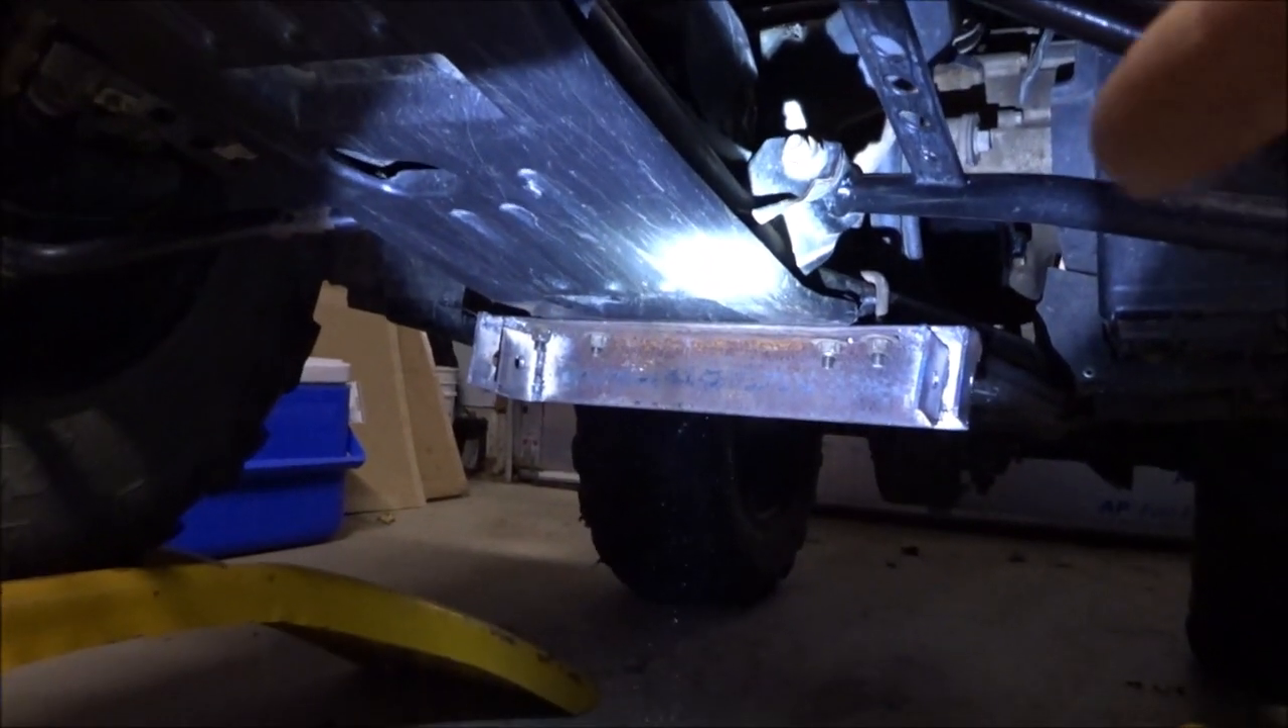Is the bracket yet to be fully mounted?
No.